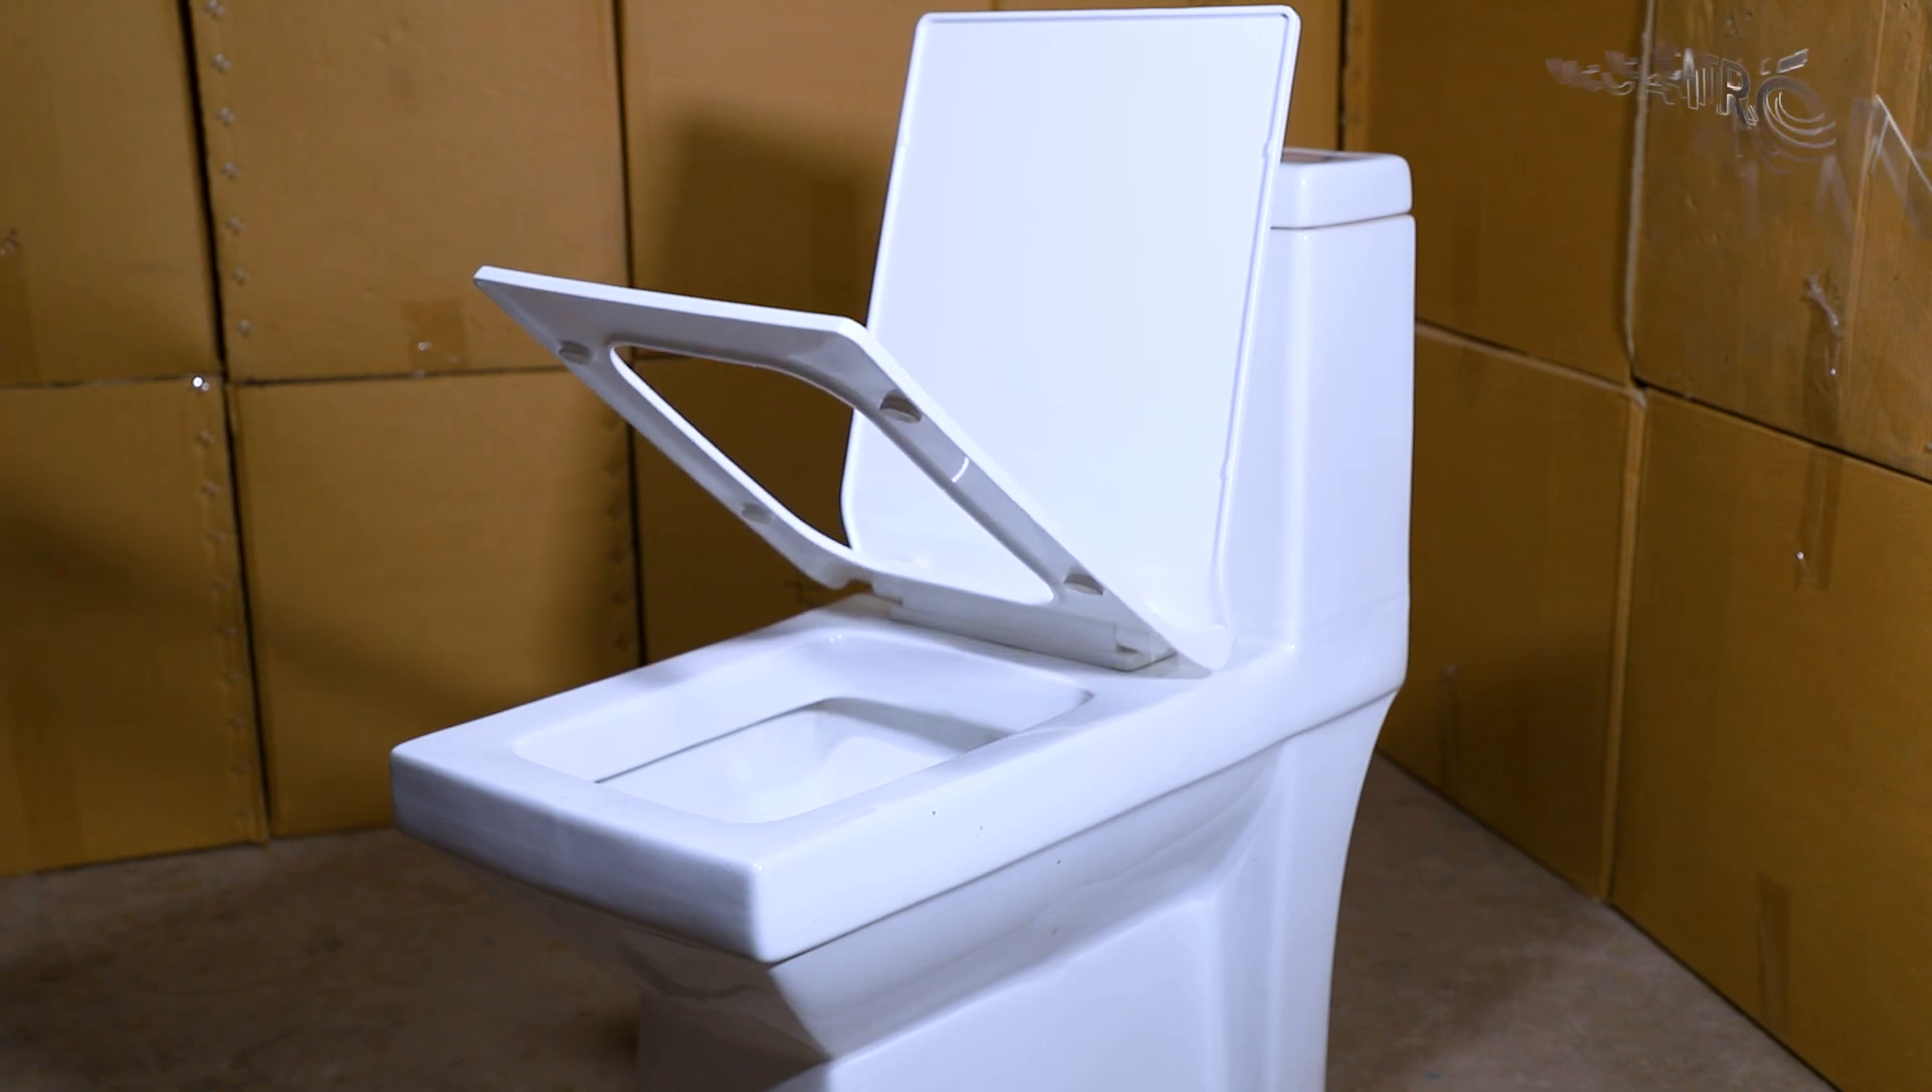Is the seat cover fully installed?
Yes.